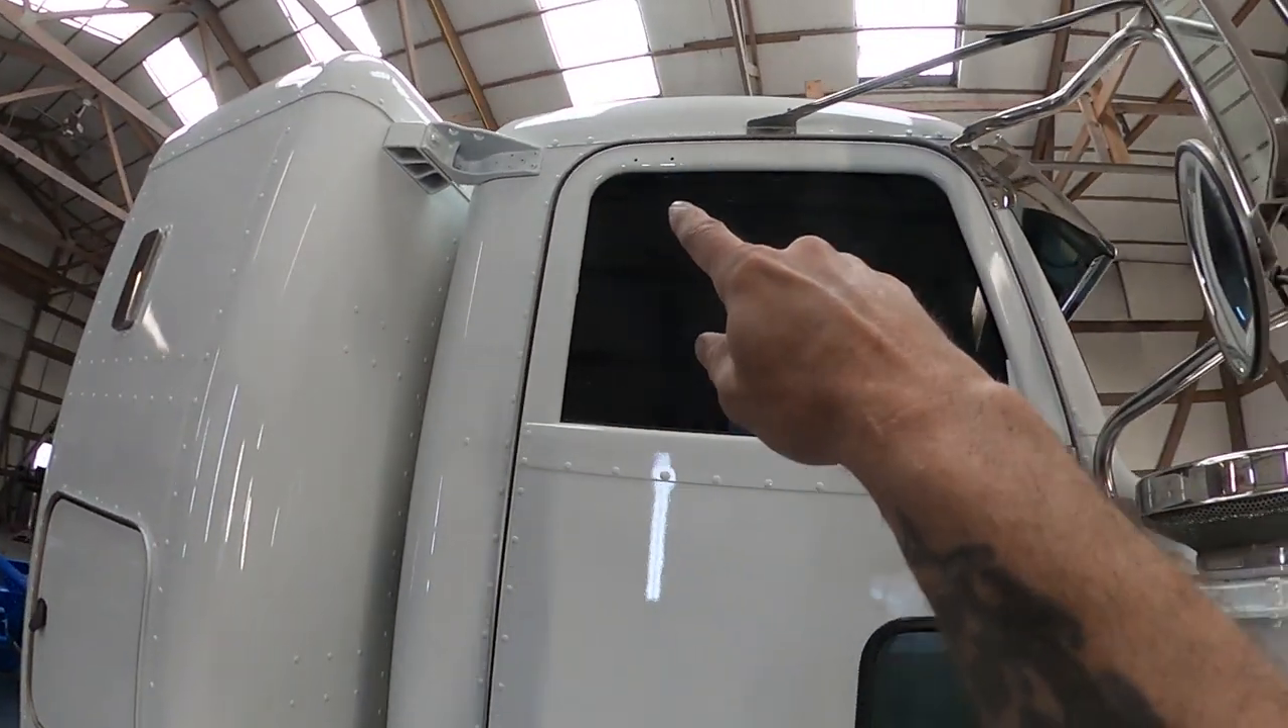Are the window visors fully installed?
No.